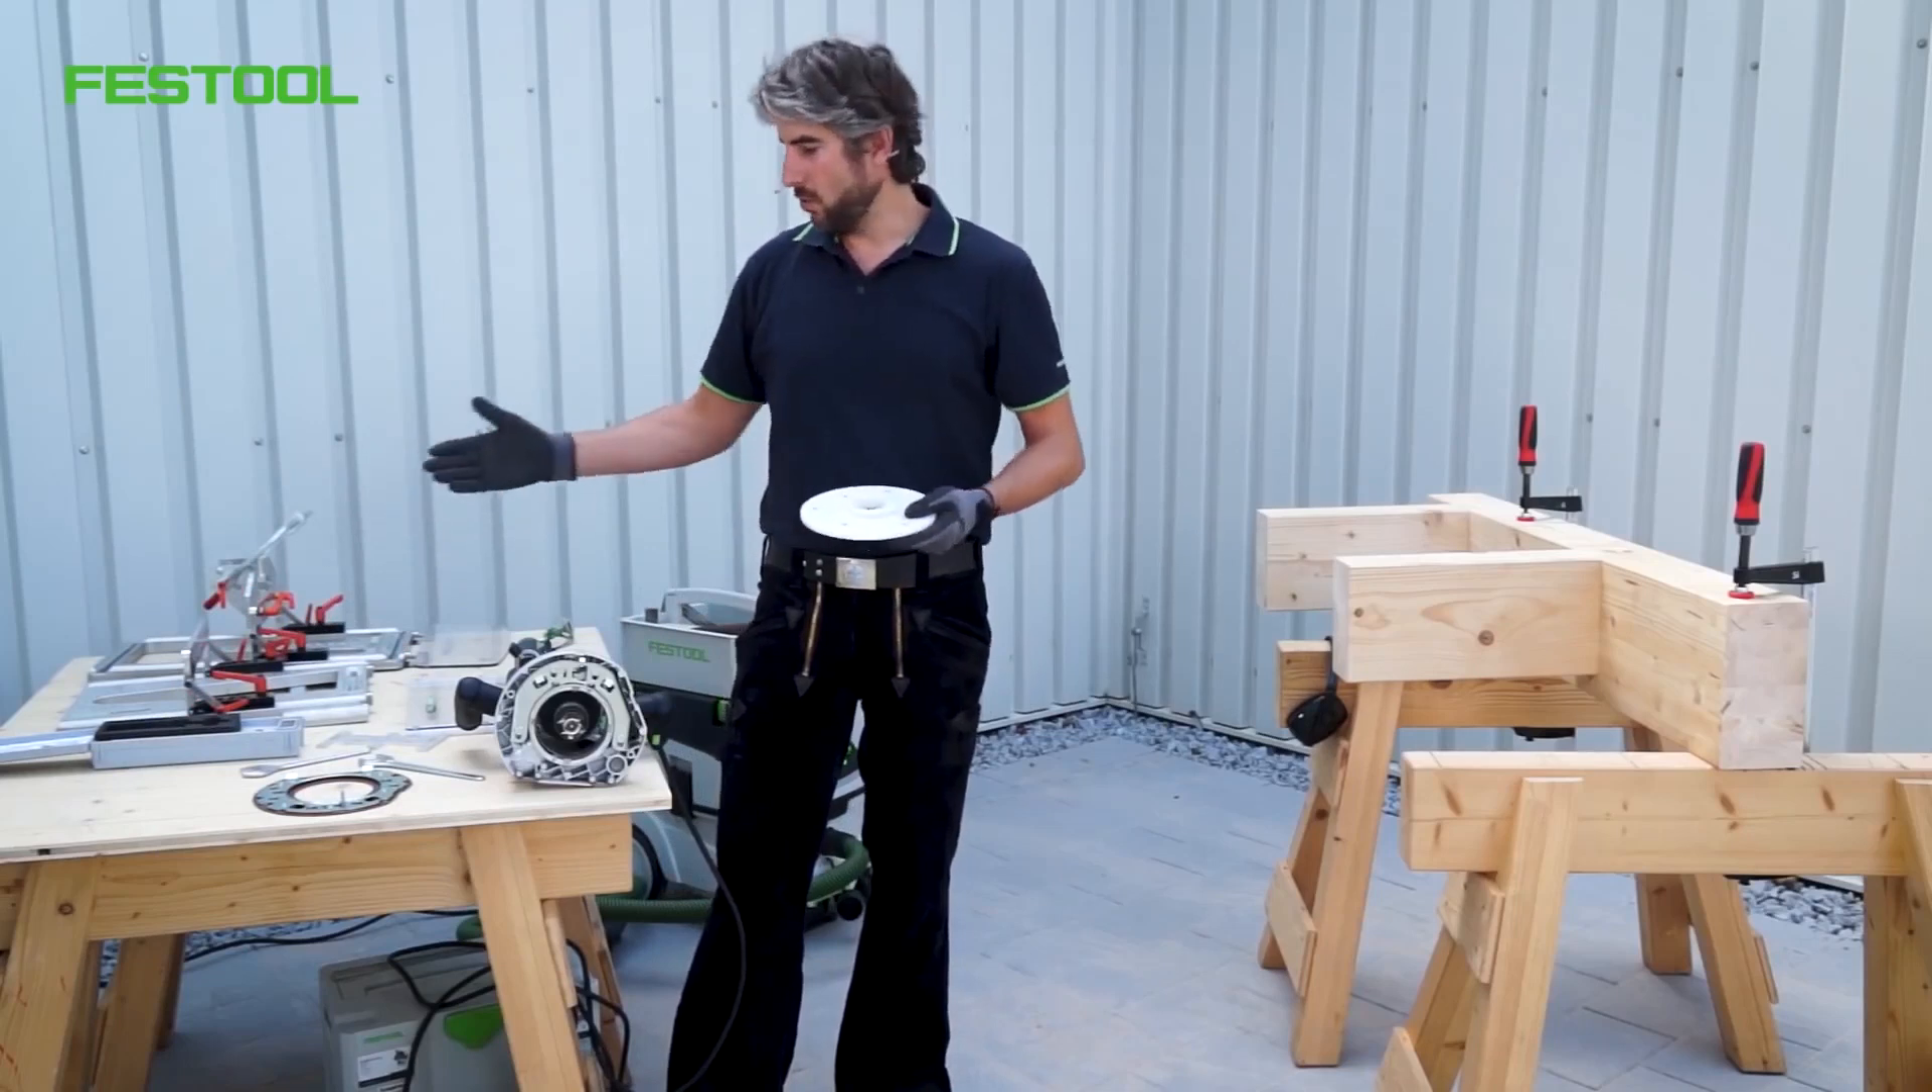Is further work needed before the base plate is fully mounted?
Yes.